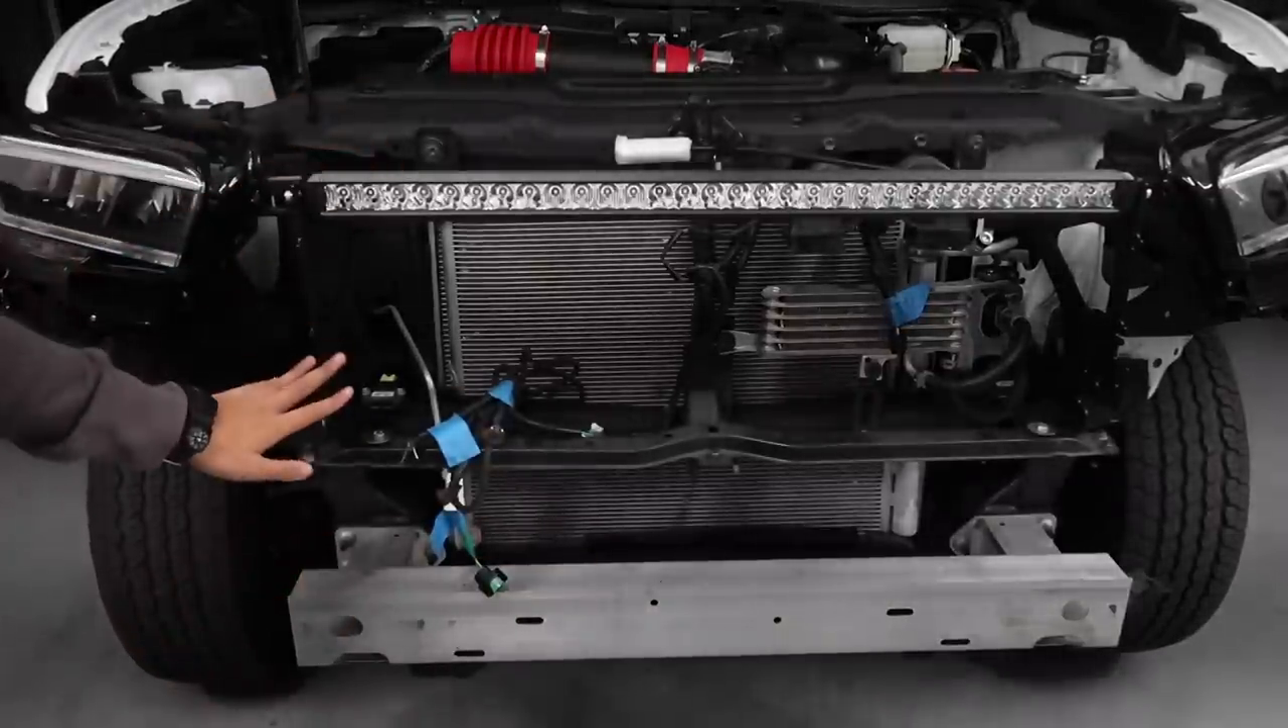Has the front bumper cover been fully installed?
No.